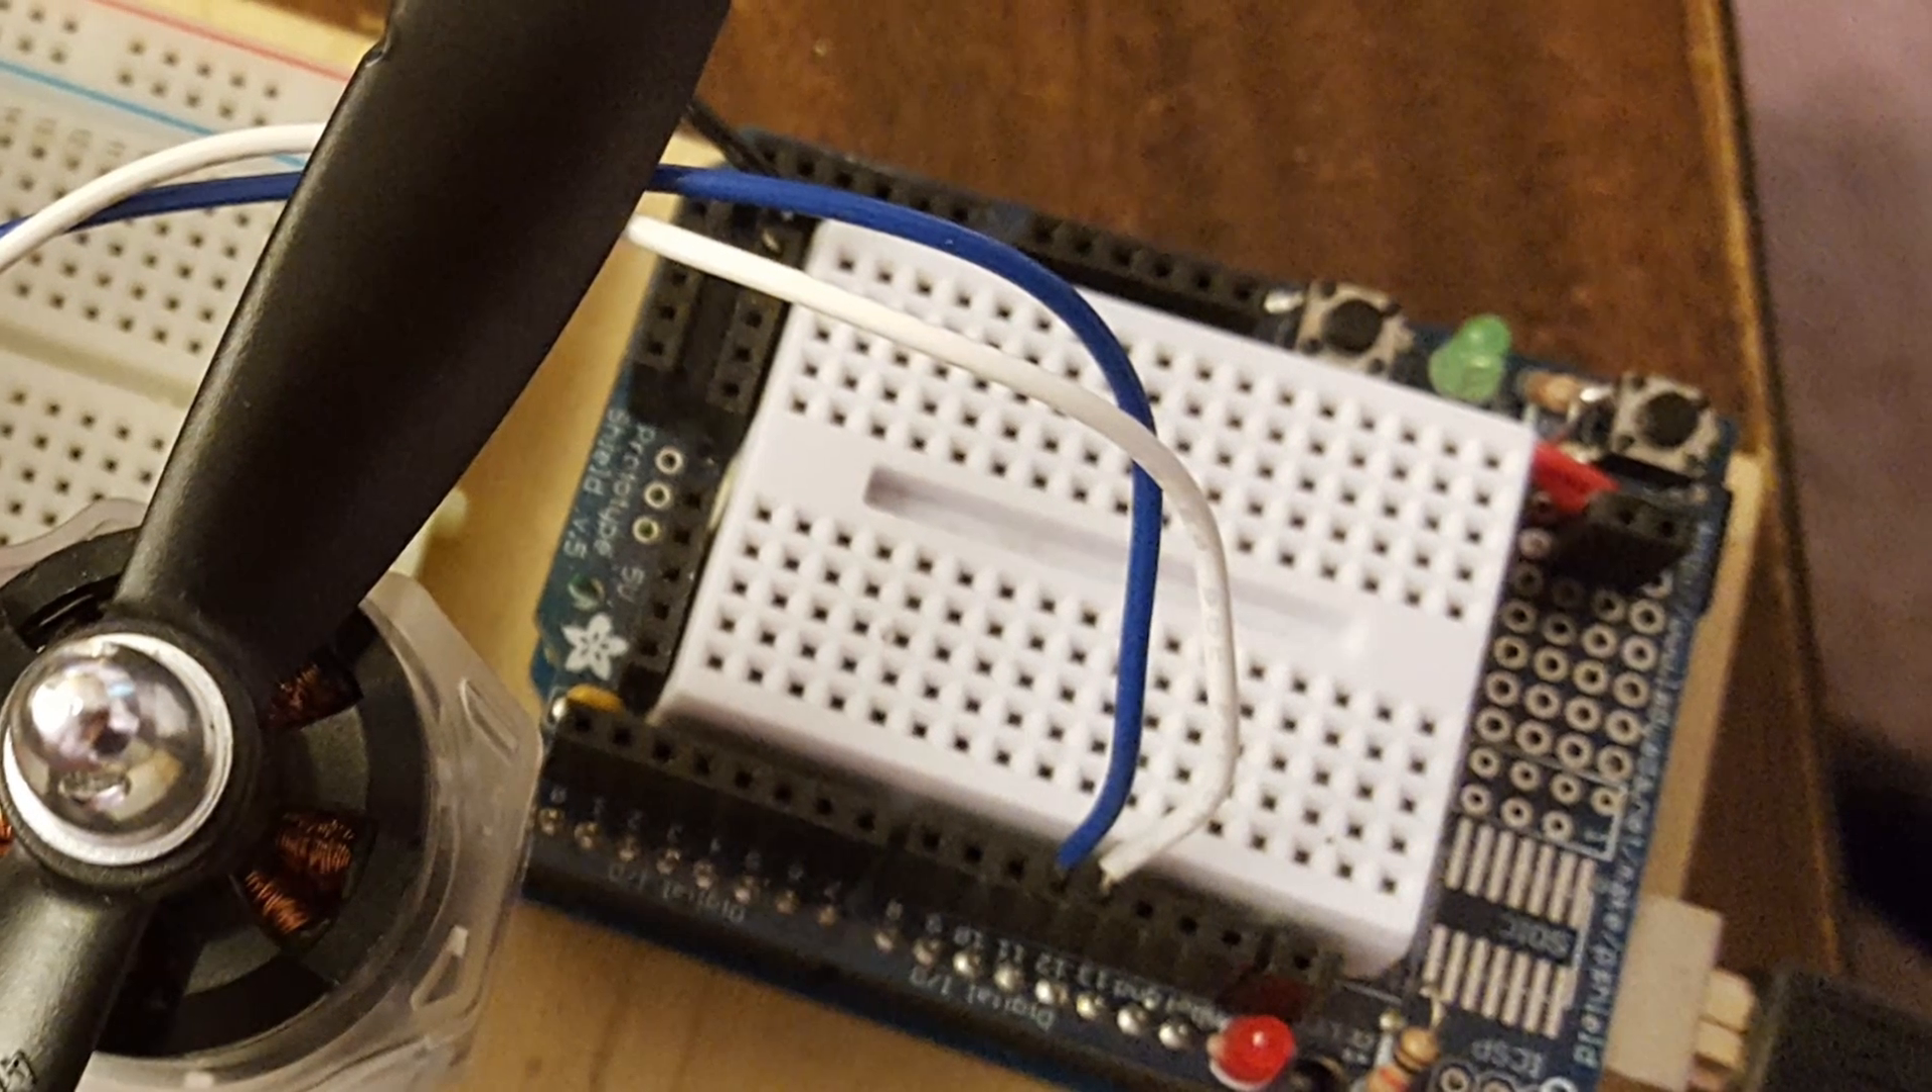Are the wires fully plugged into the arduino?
Yes.